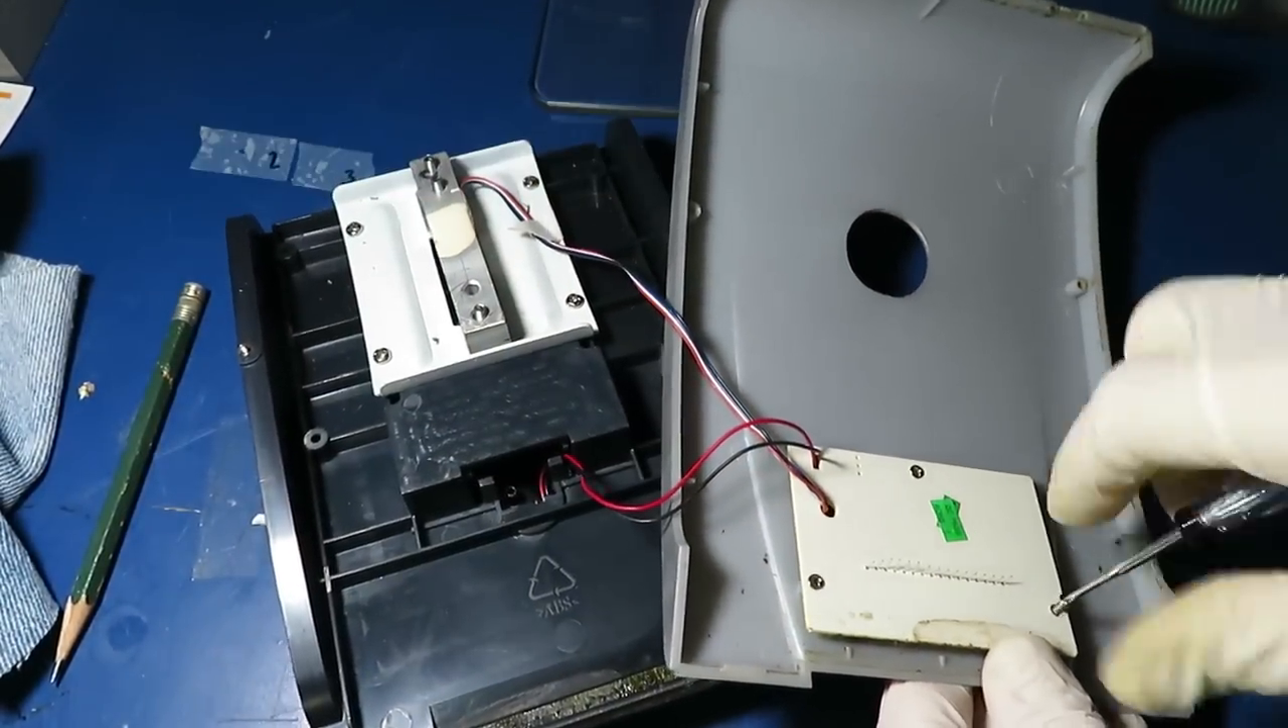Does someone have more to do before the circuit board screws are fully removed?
Yes.